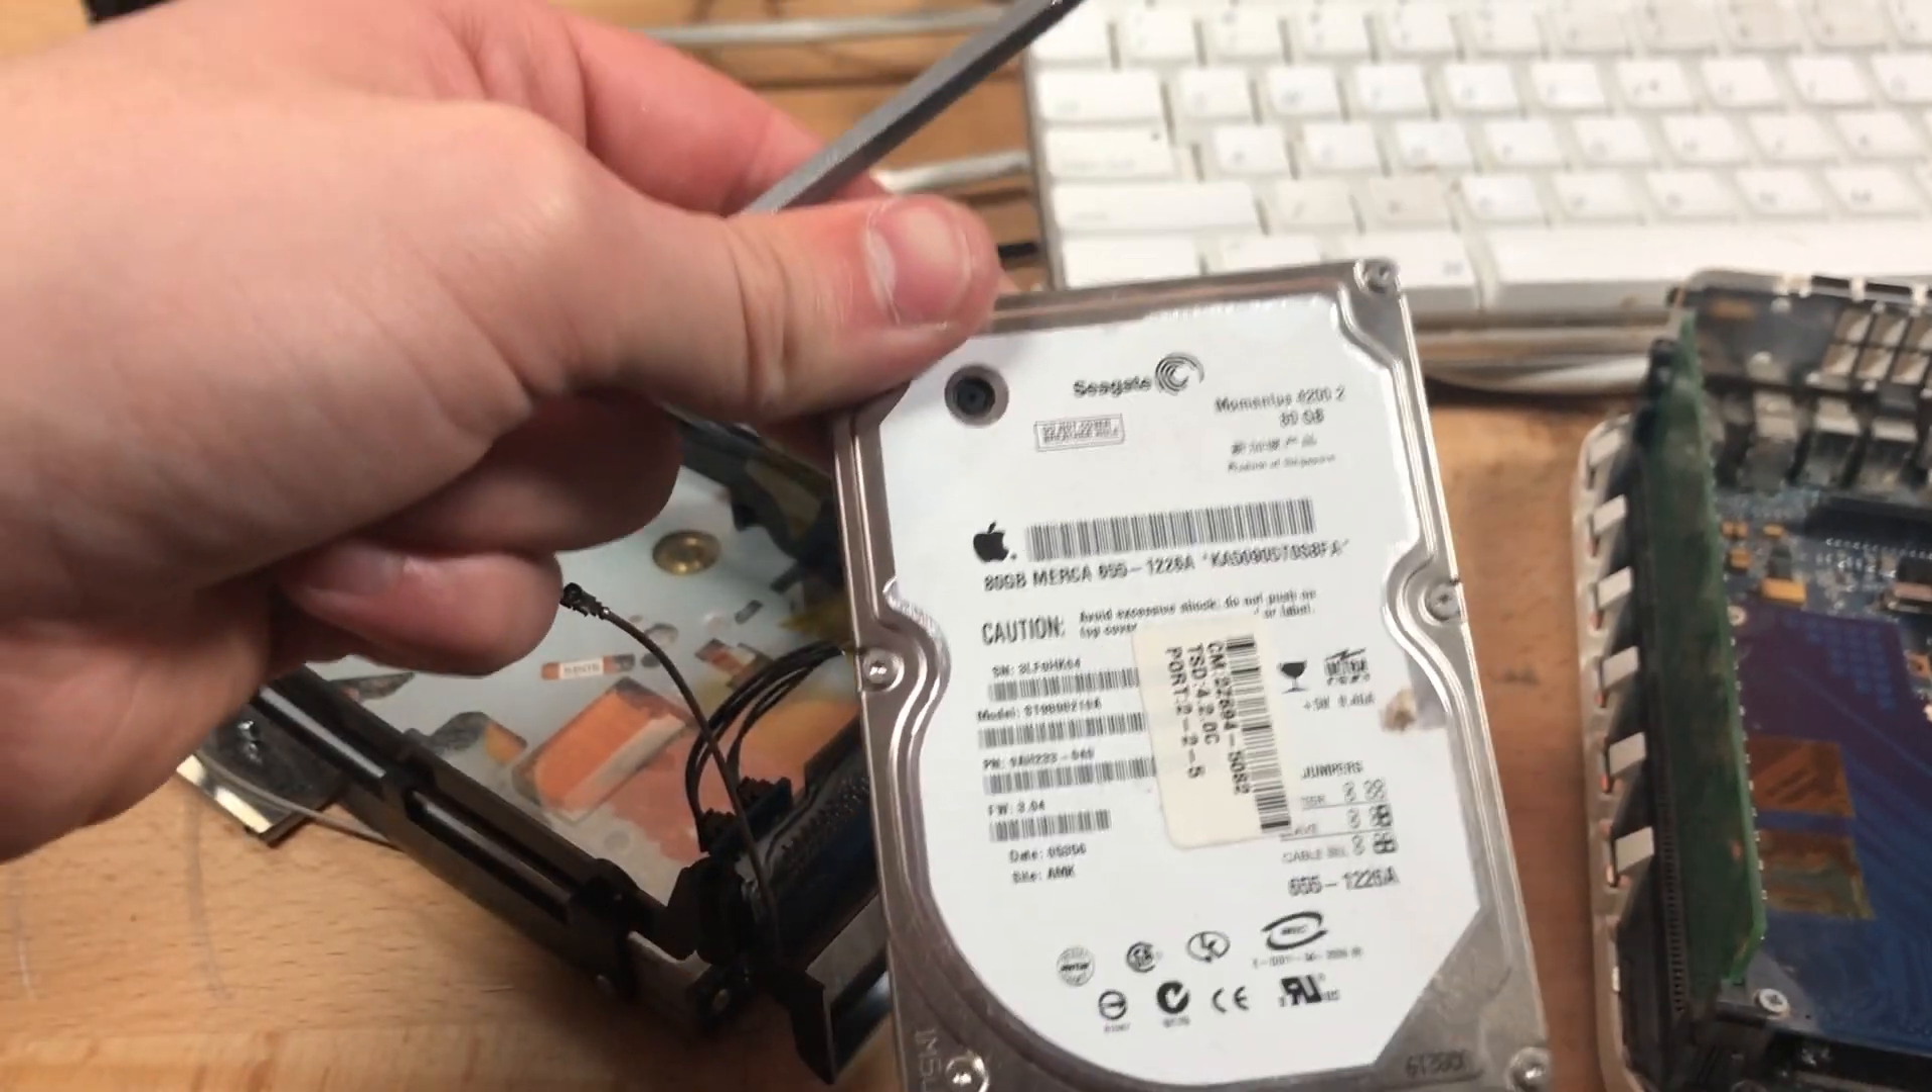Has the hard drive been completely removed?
Yes.